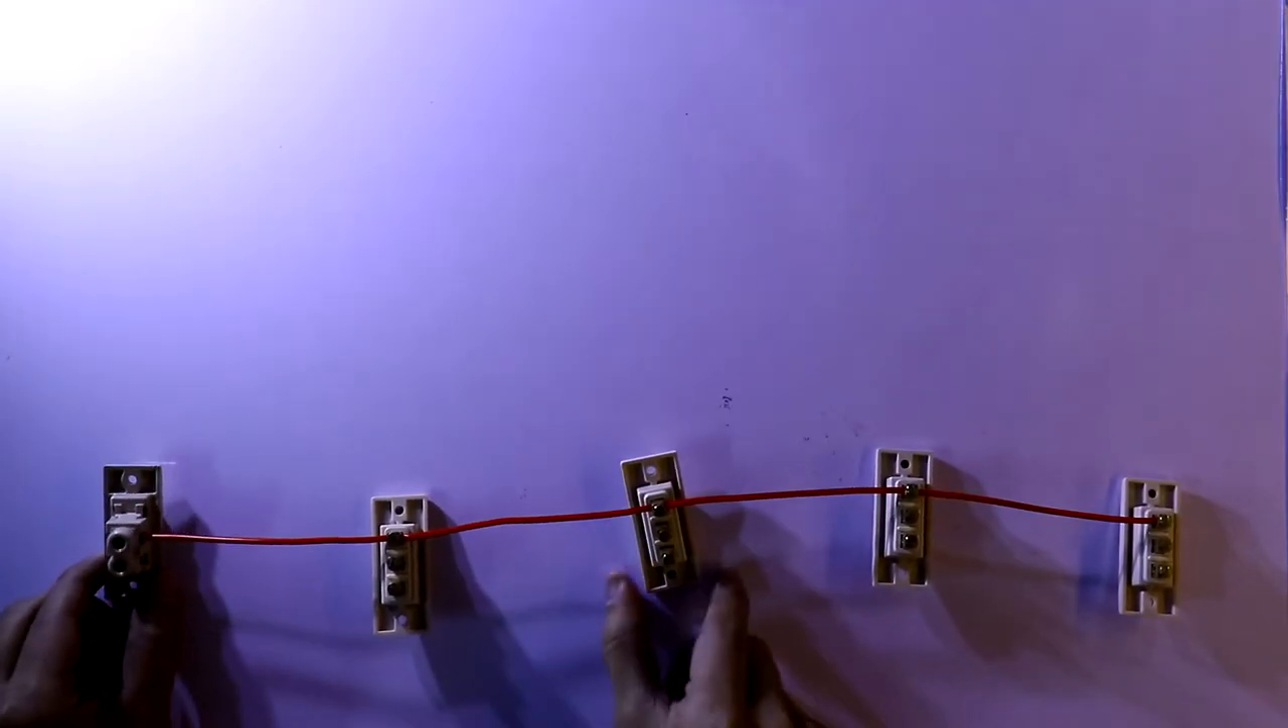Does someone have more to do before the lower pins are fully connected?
Yes.